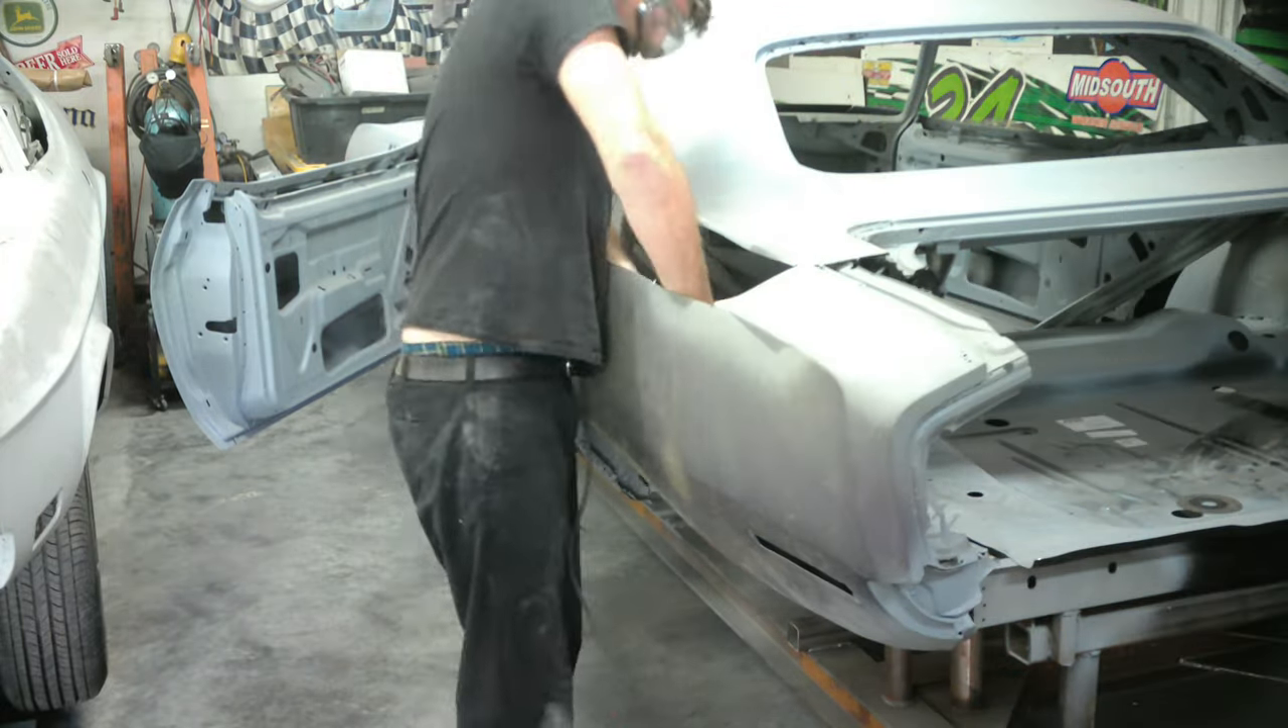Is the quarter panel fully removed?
No.